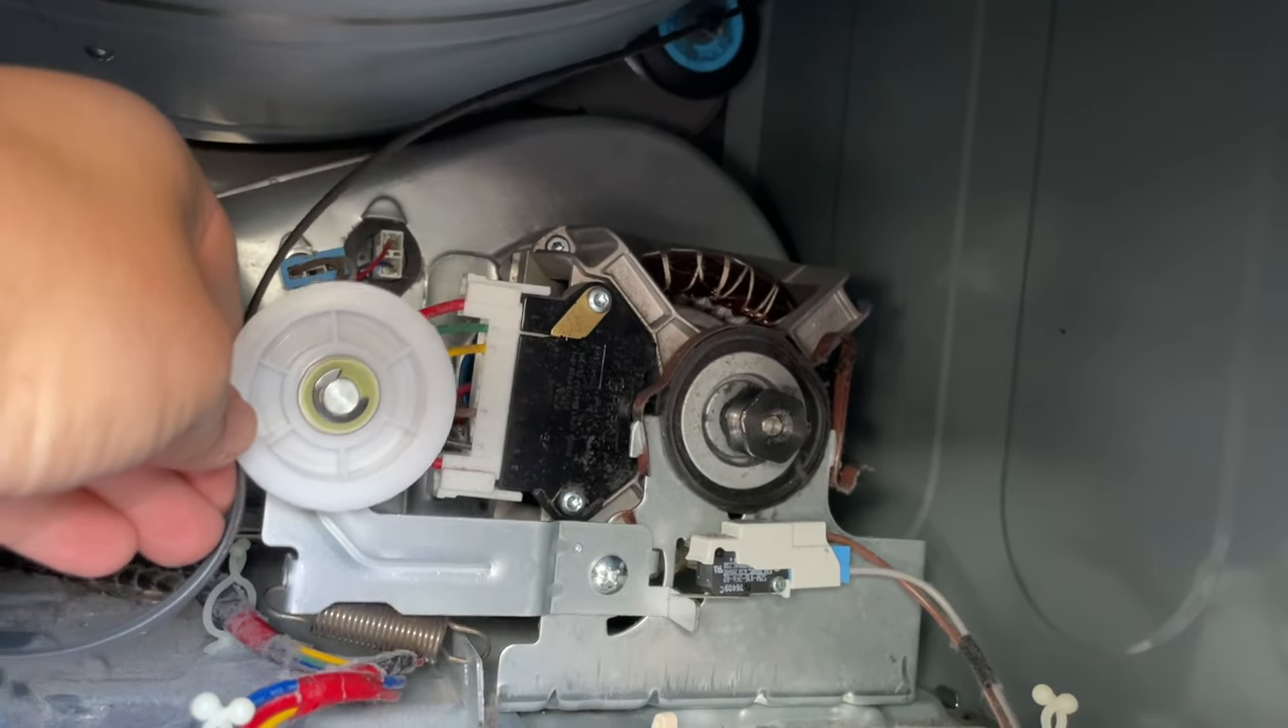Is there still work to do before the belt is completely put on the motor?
Yes.